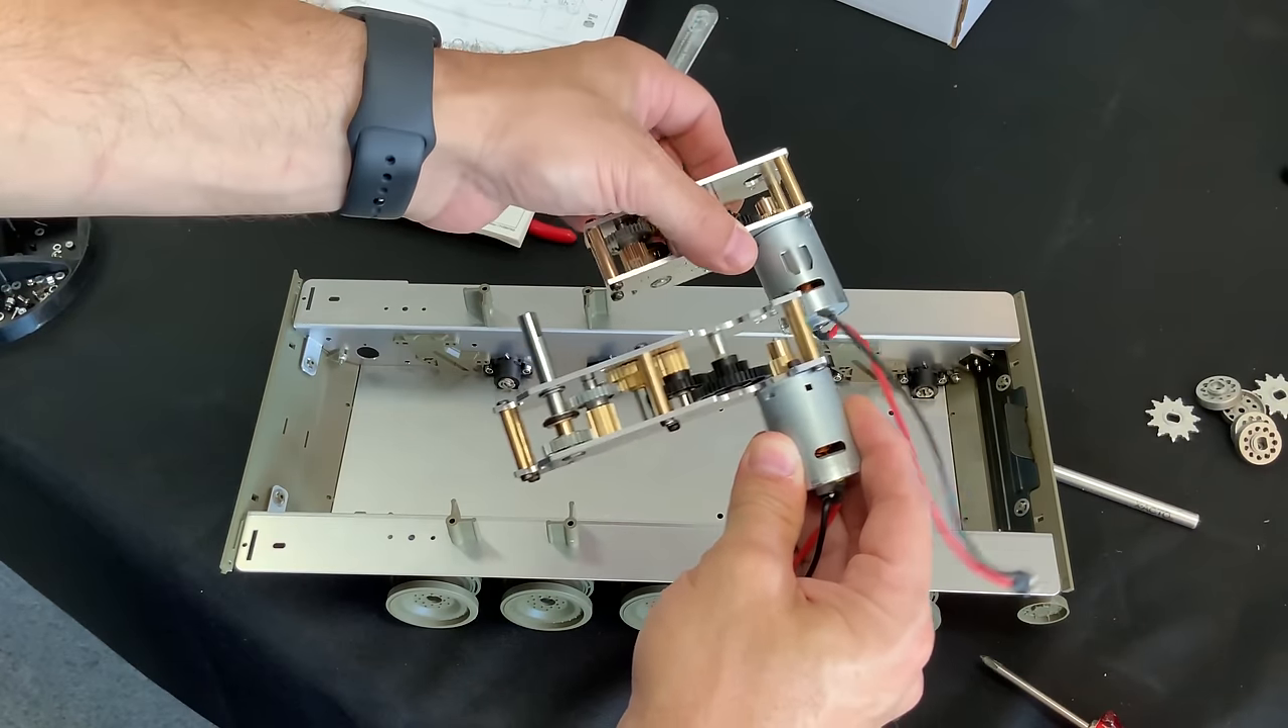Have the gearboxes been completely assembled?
Yes.